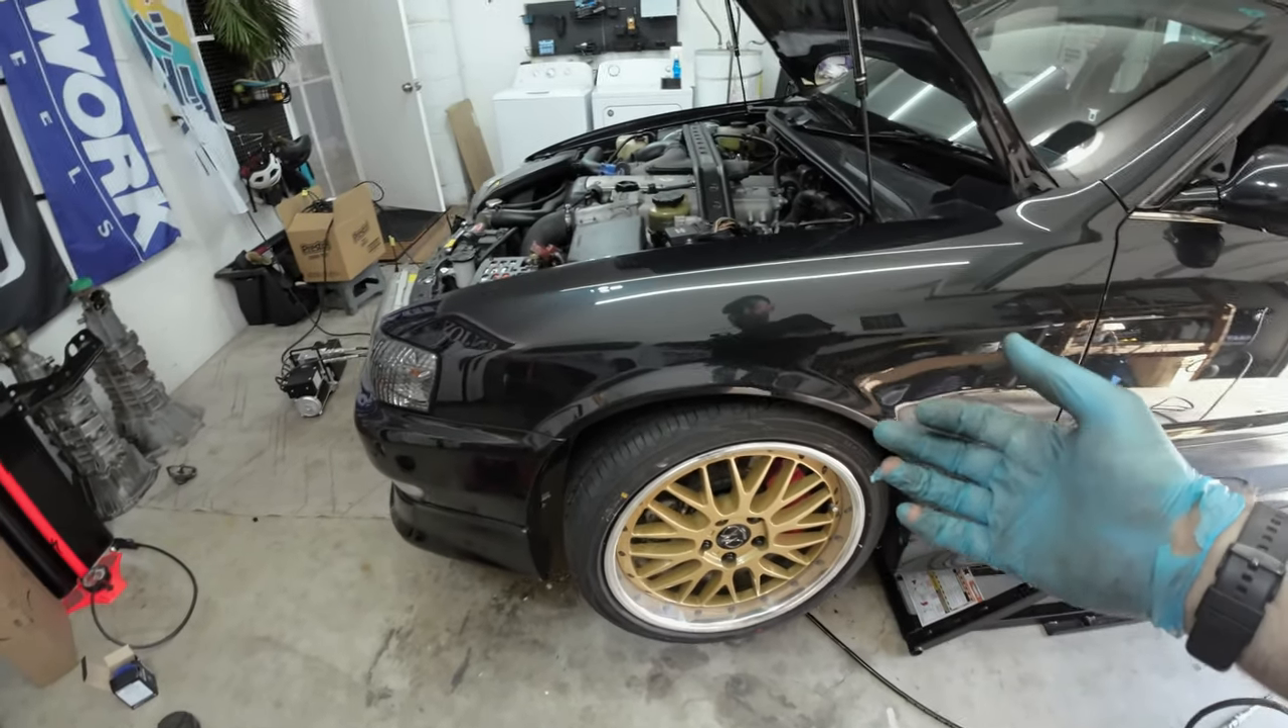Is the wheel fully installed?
Yes.